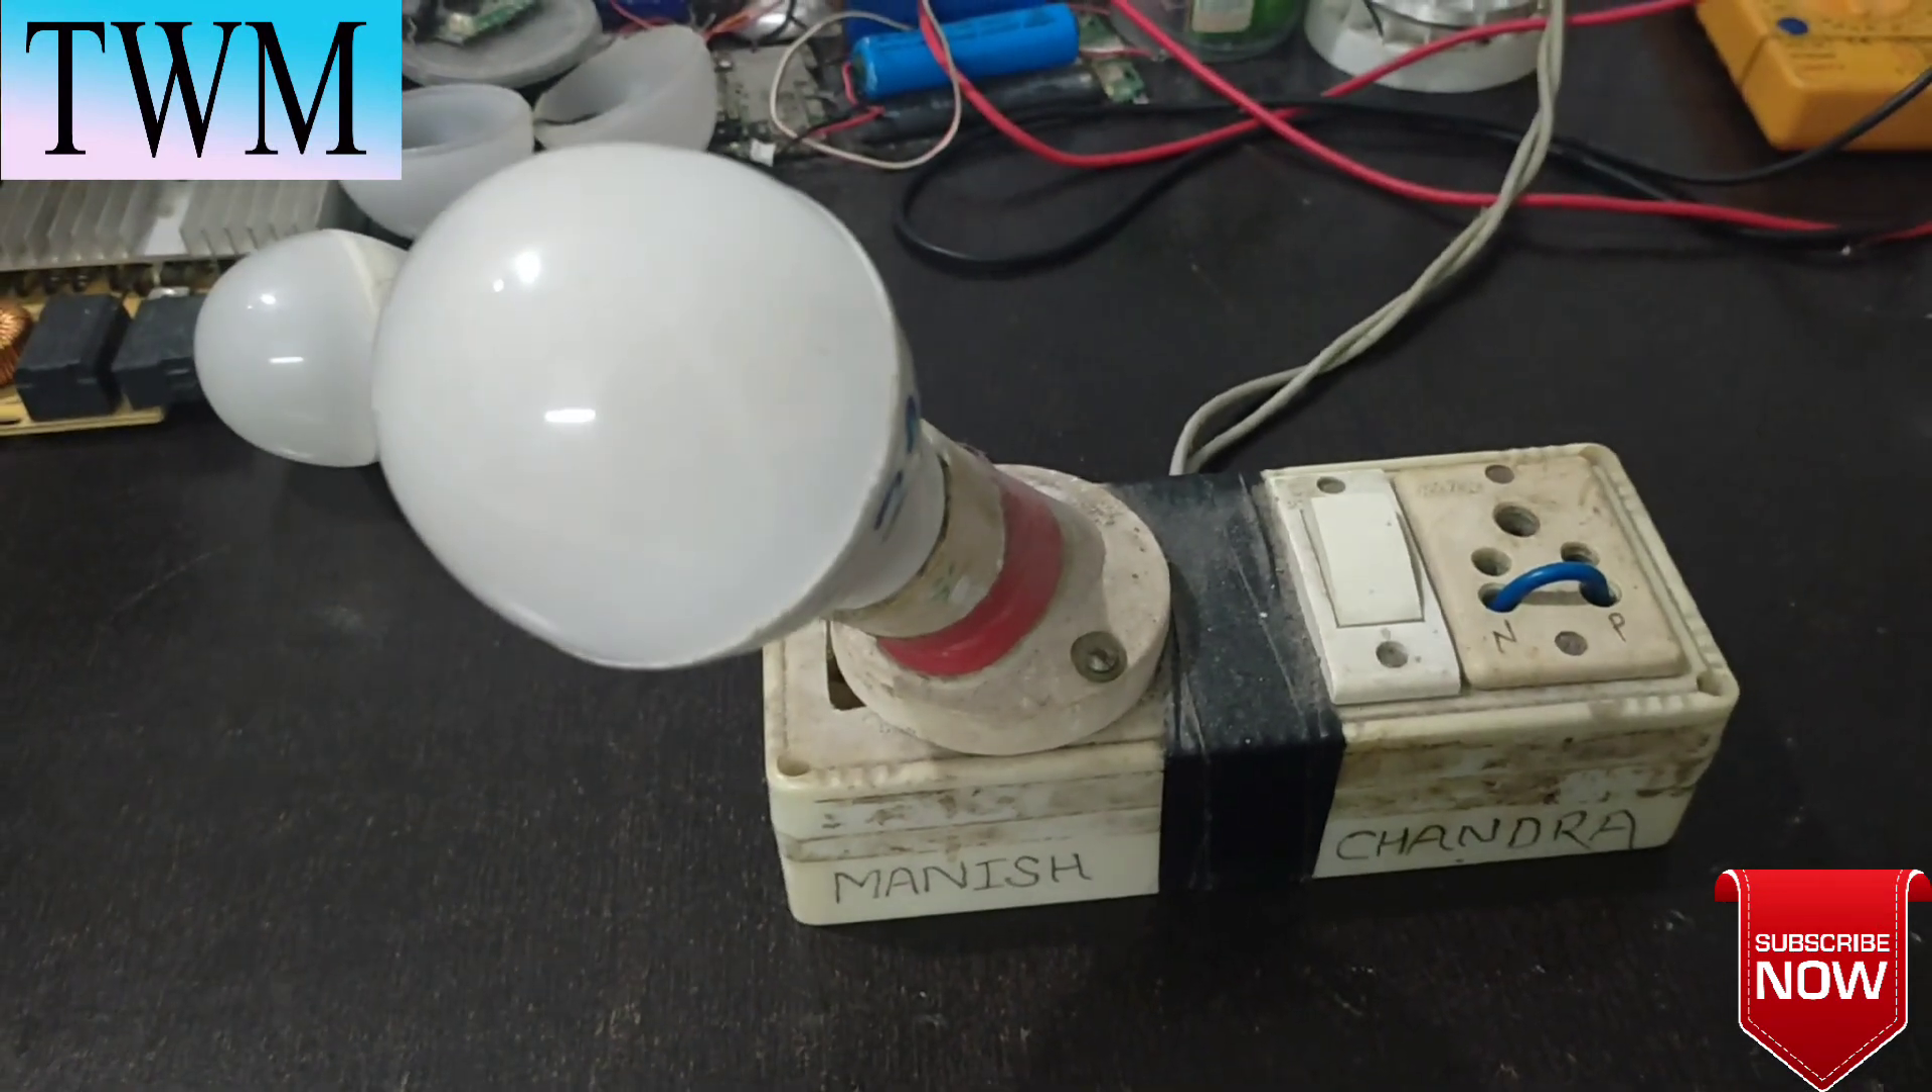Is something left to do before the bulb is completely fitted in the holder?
No.